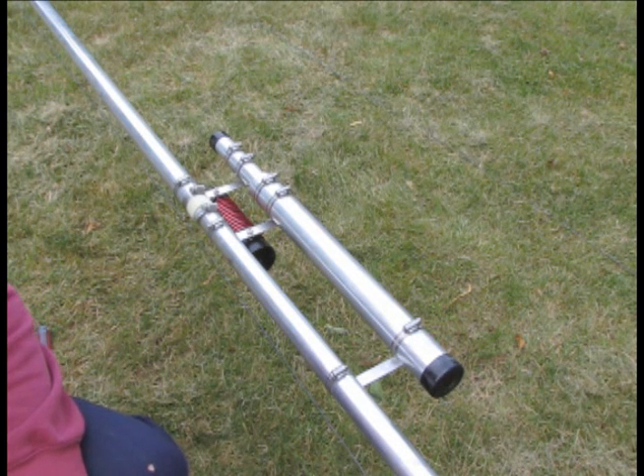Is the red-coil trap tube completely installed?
Yes.